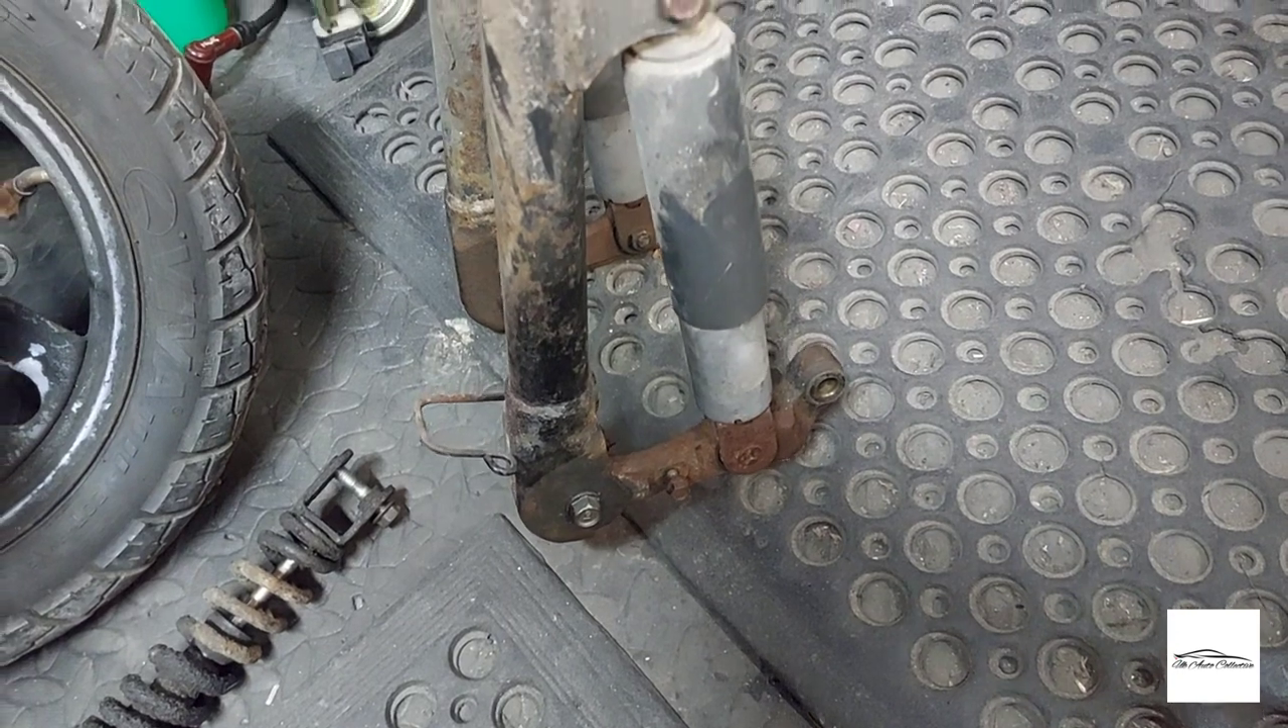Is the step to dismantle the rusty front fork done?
No.